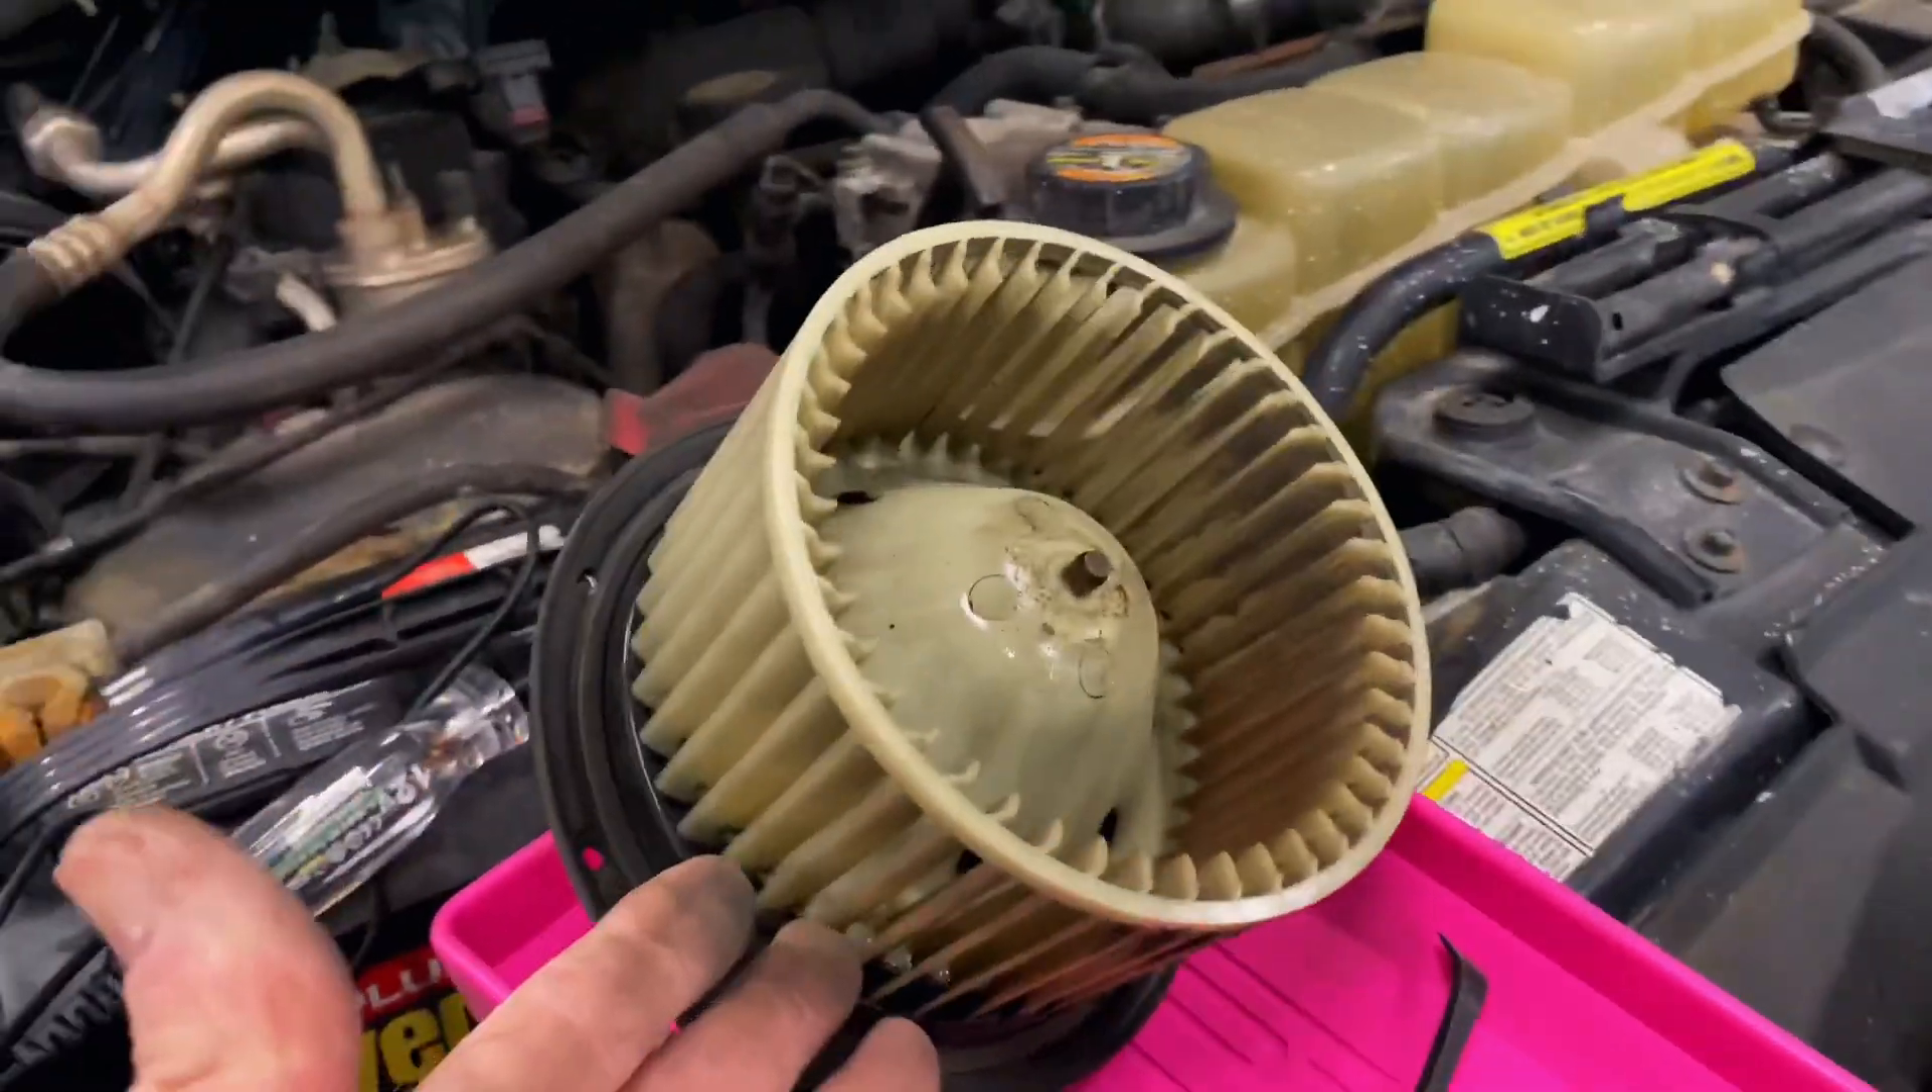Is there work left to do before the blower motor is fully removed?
No.